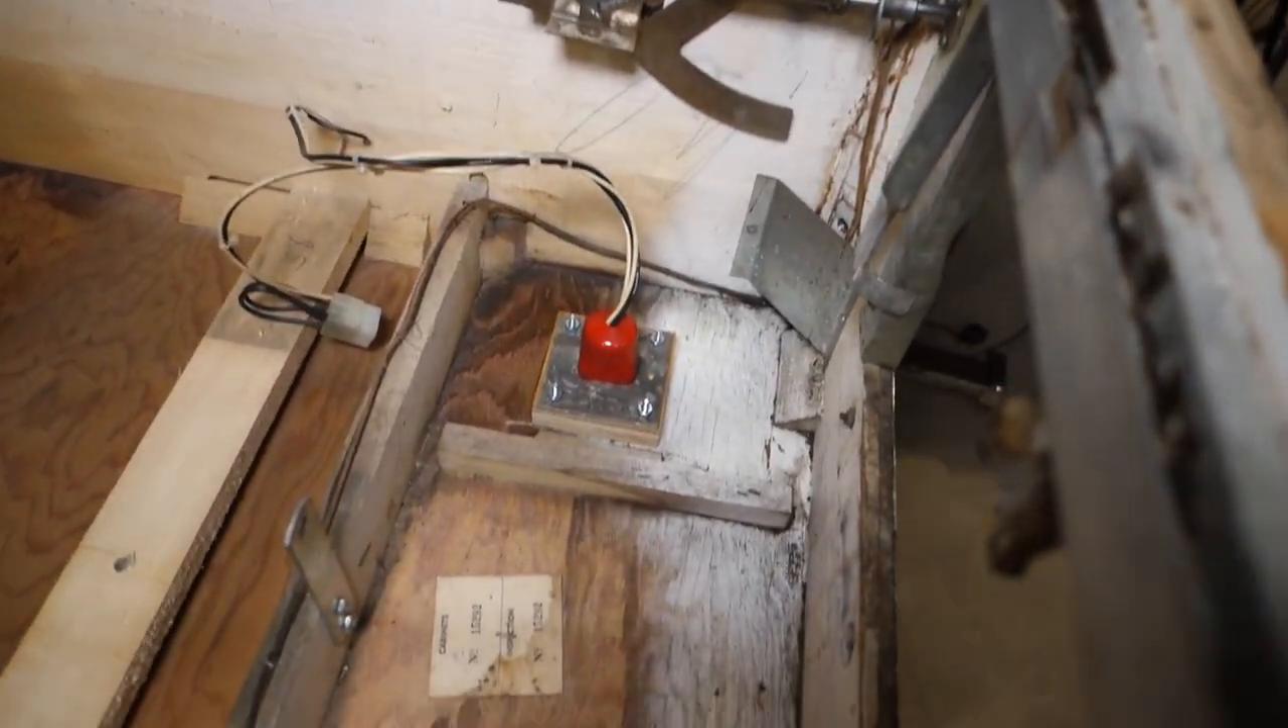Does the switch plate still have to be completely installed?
No.